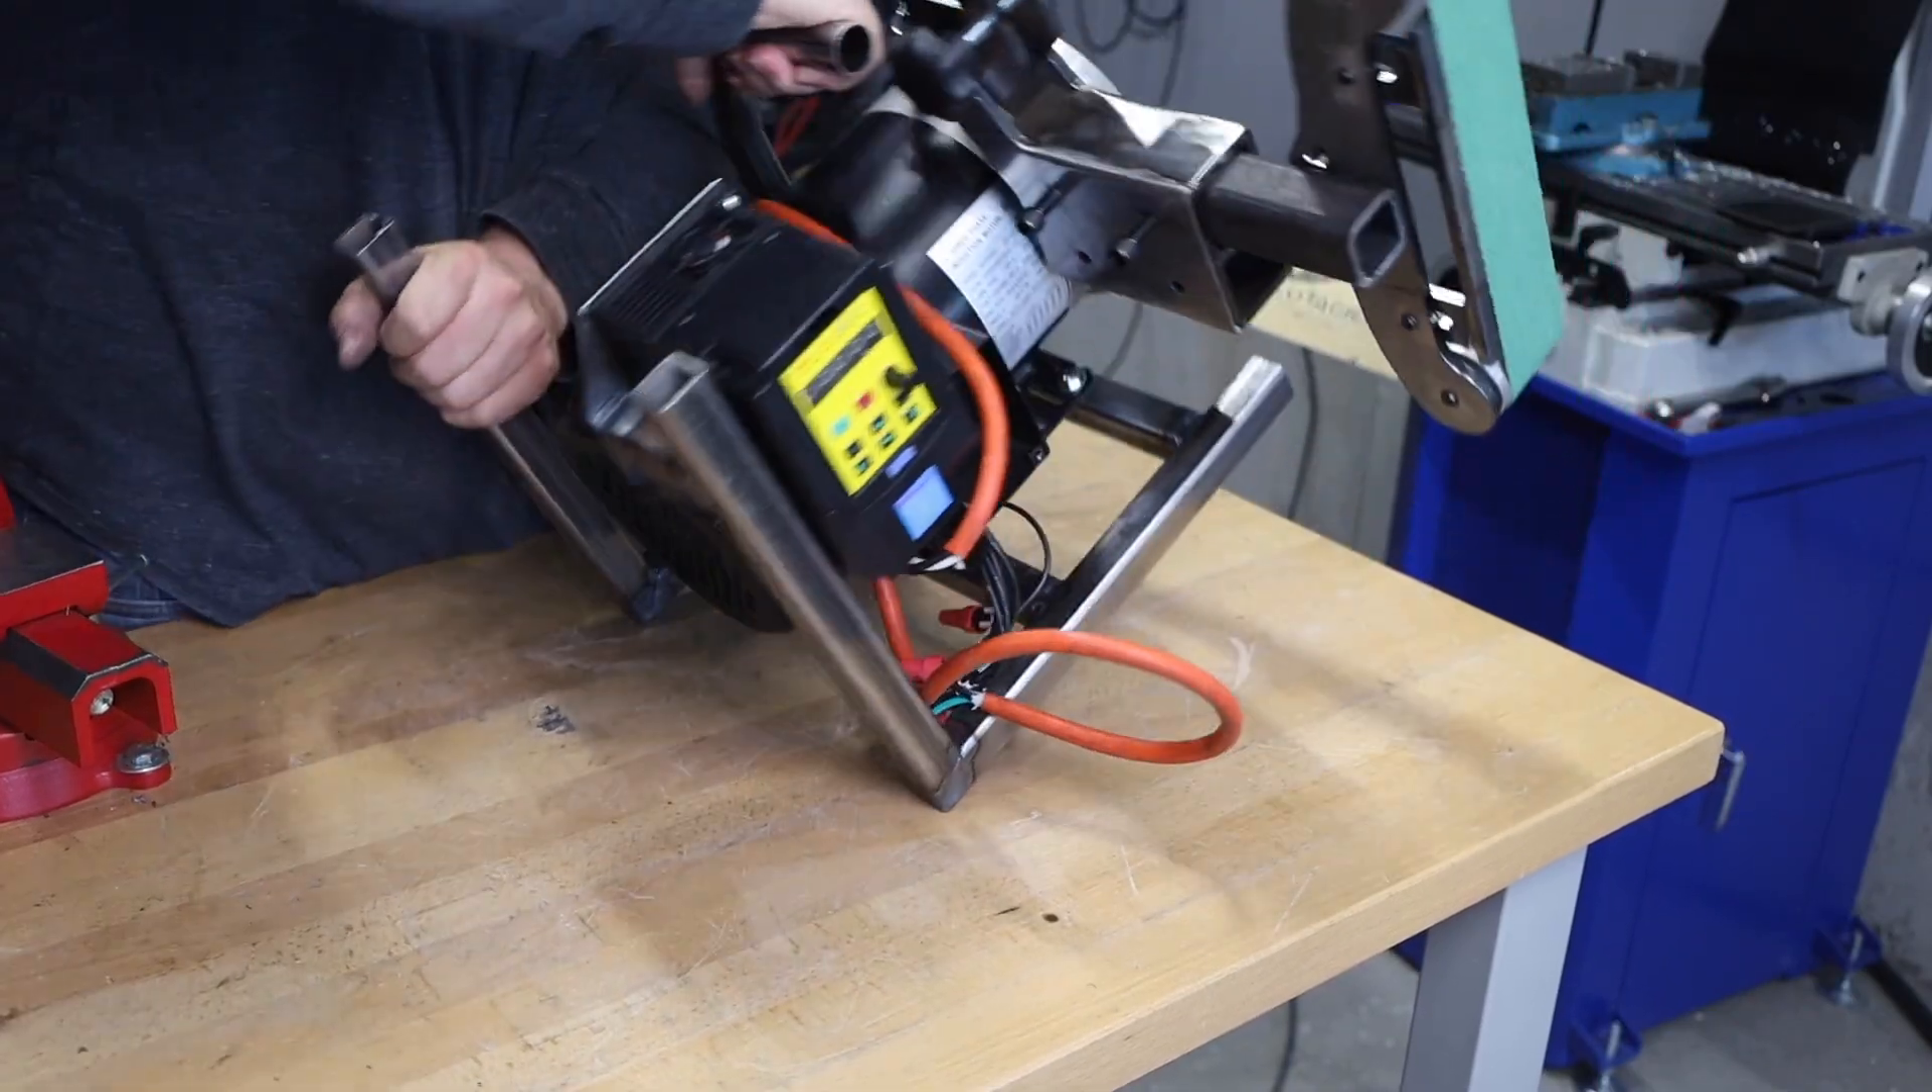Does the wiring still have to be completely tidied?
Yes.